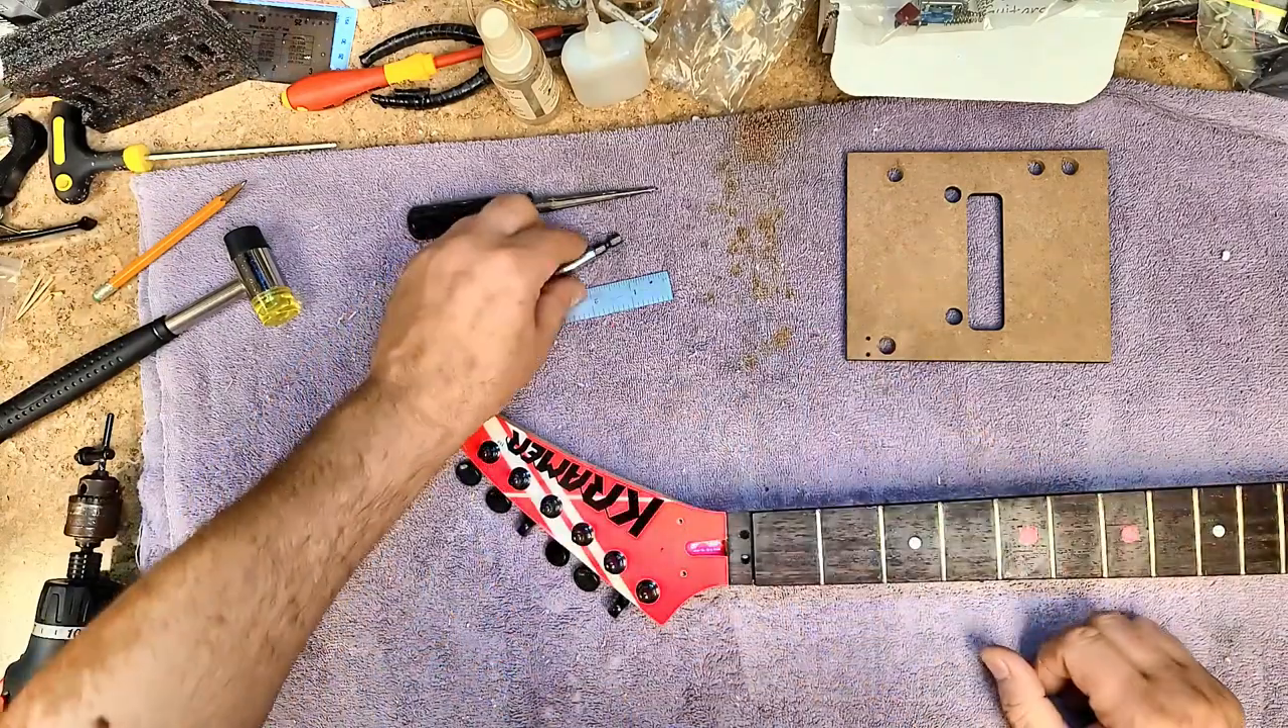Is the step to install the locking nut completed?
No.